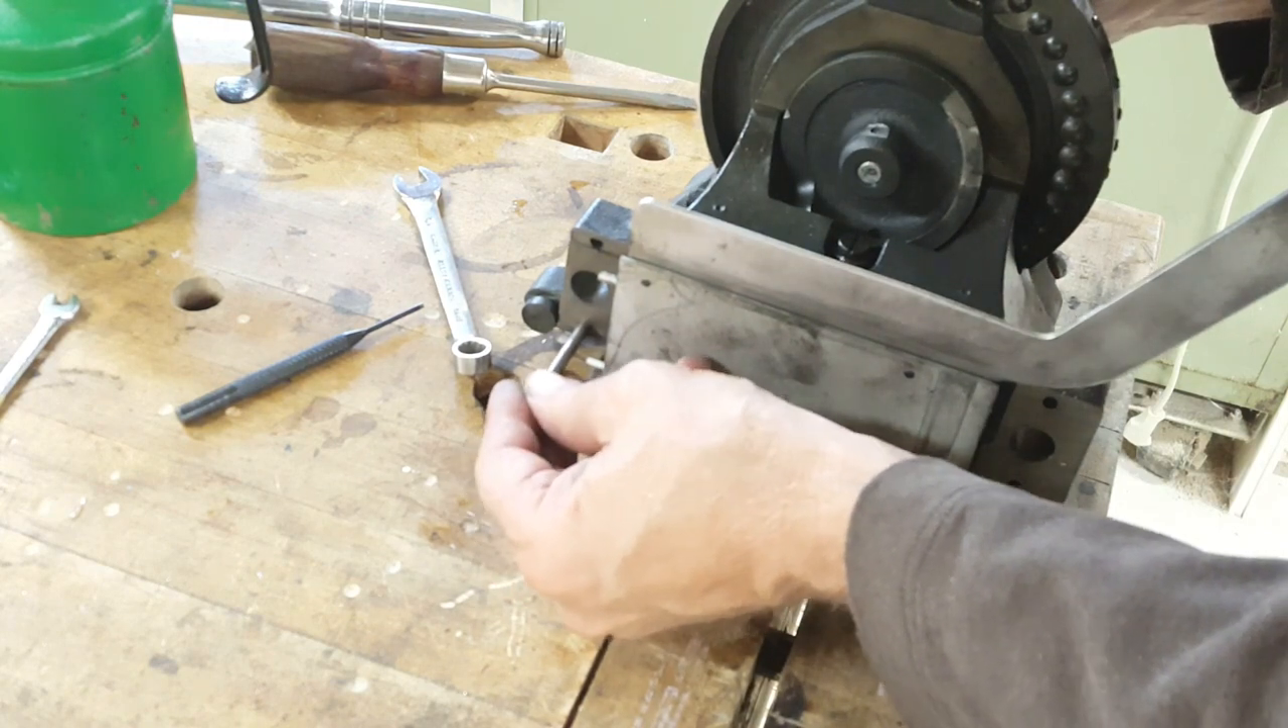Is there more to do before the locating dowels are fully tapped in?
Yes.